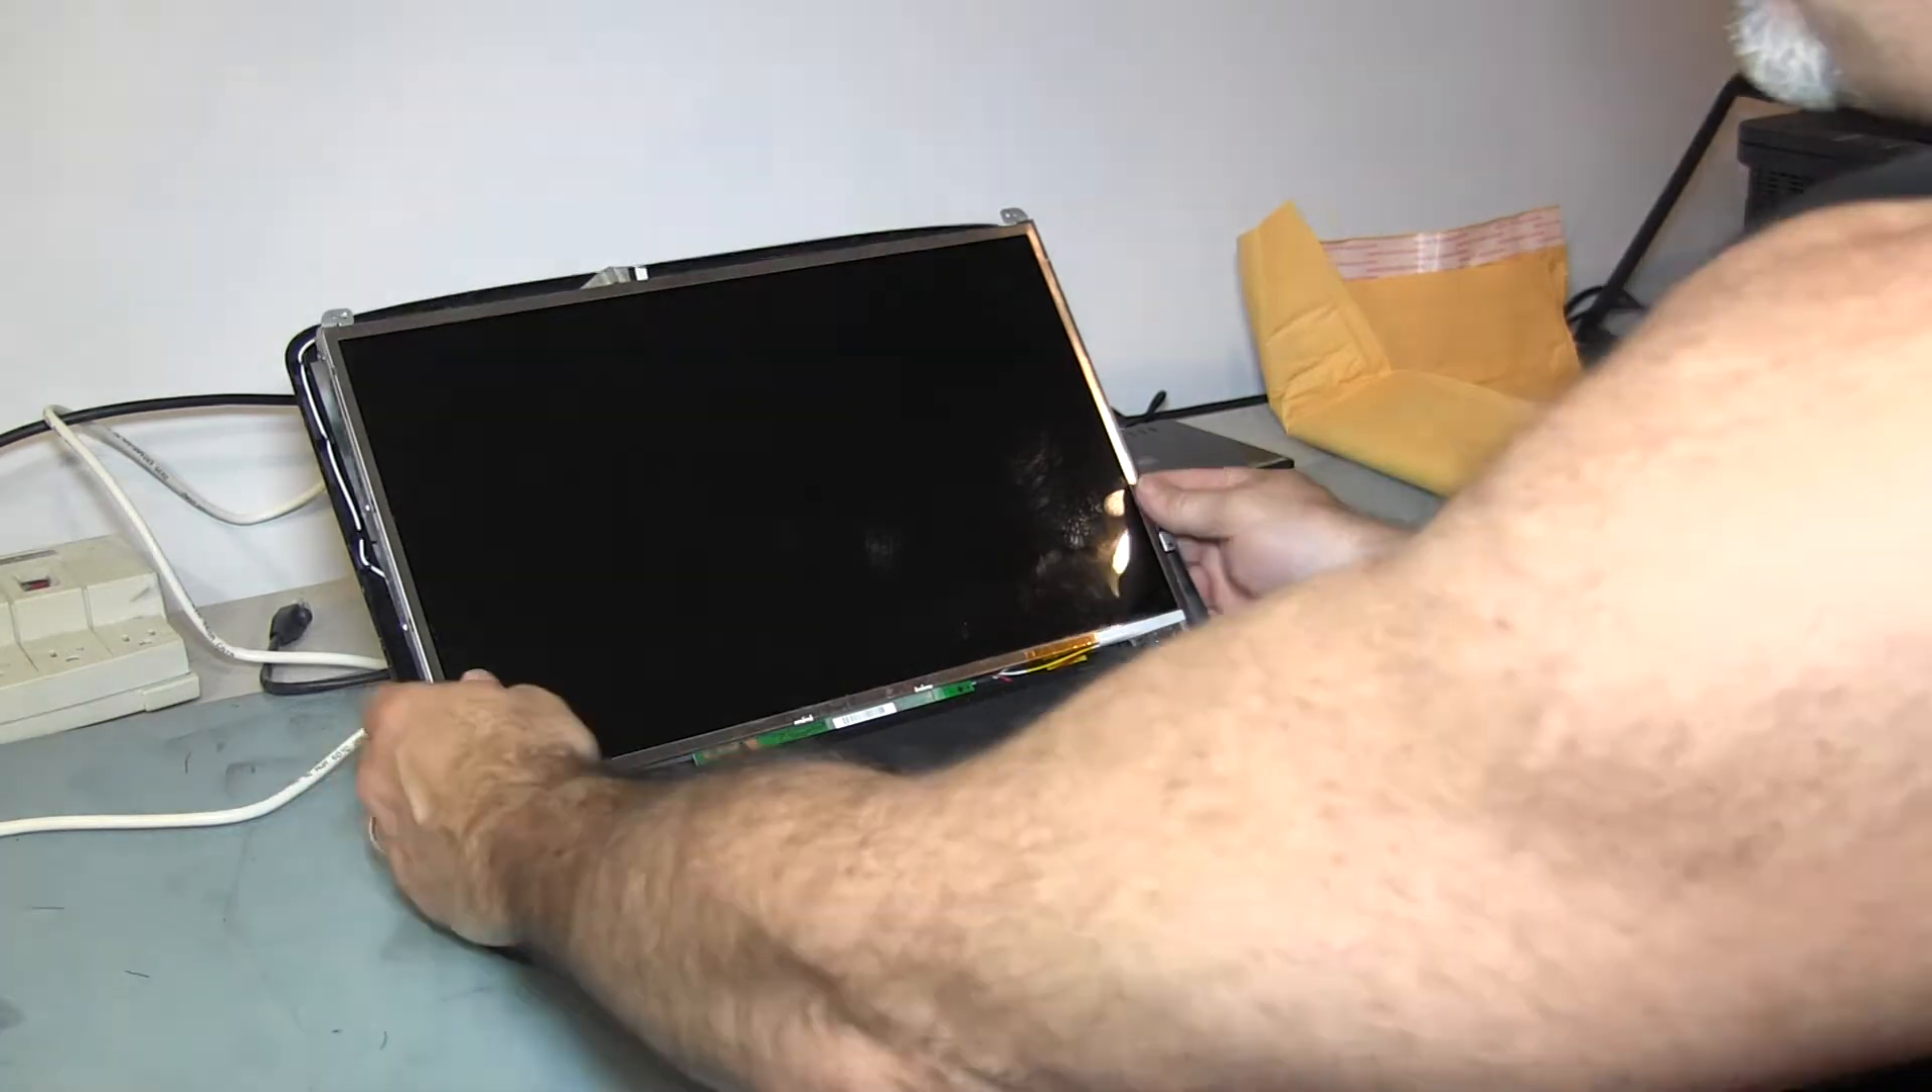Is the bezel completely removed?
Yes.